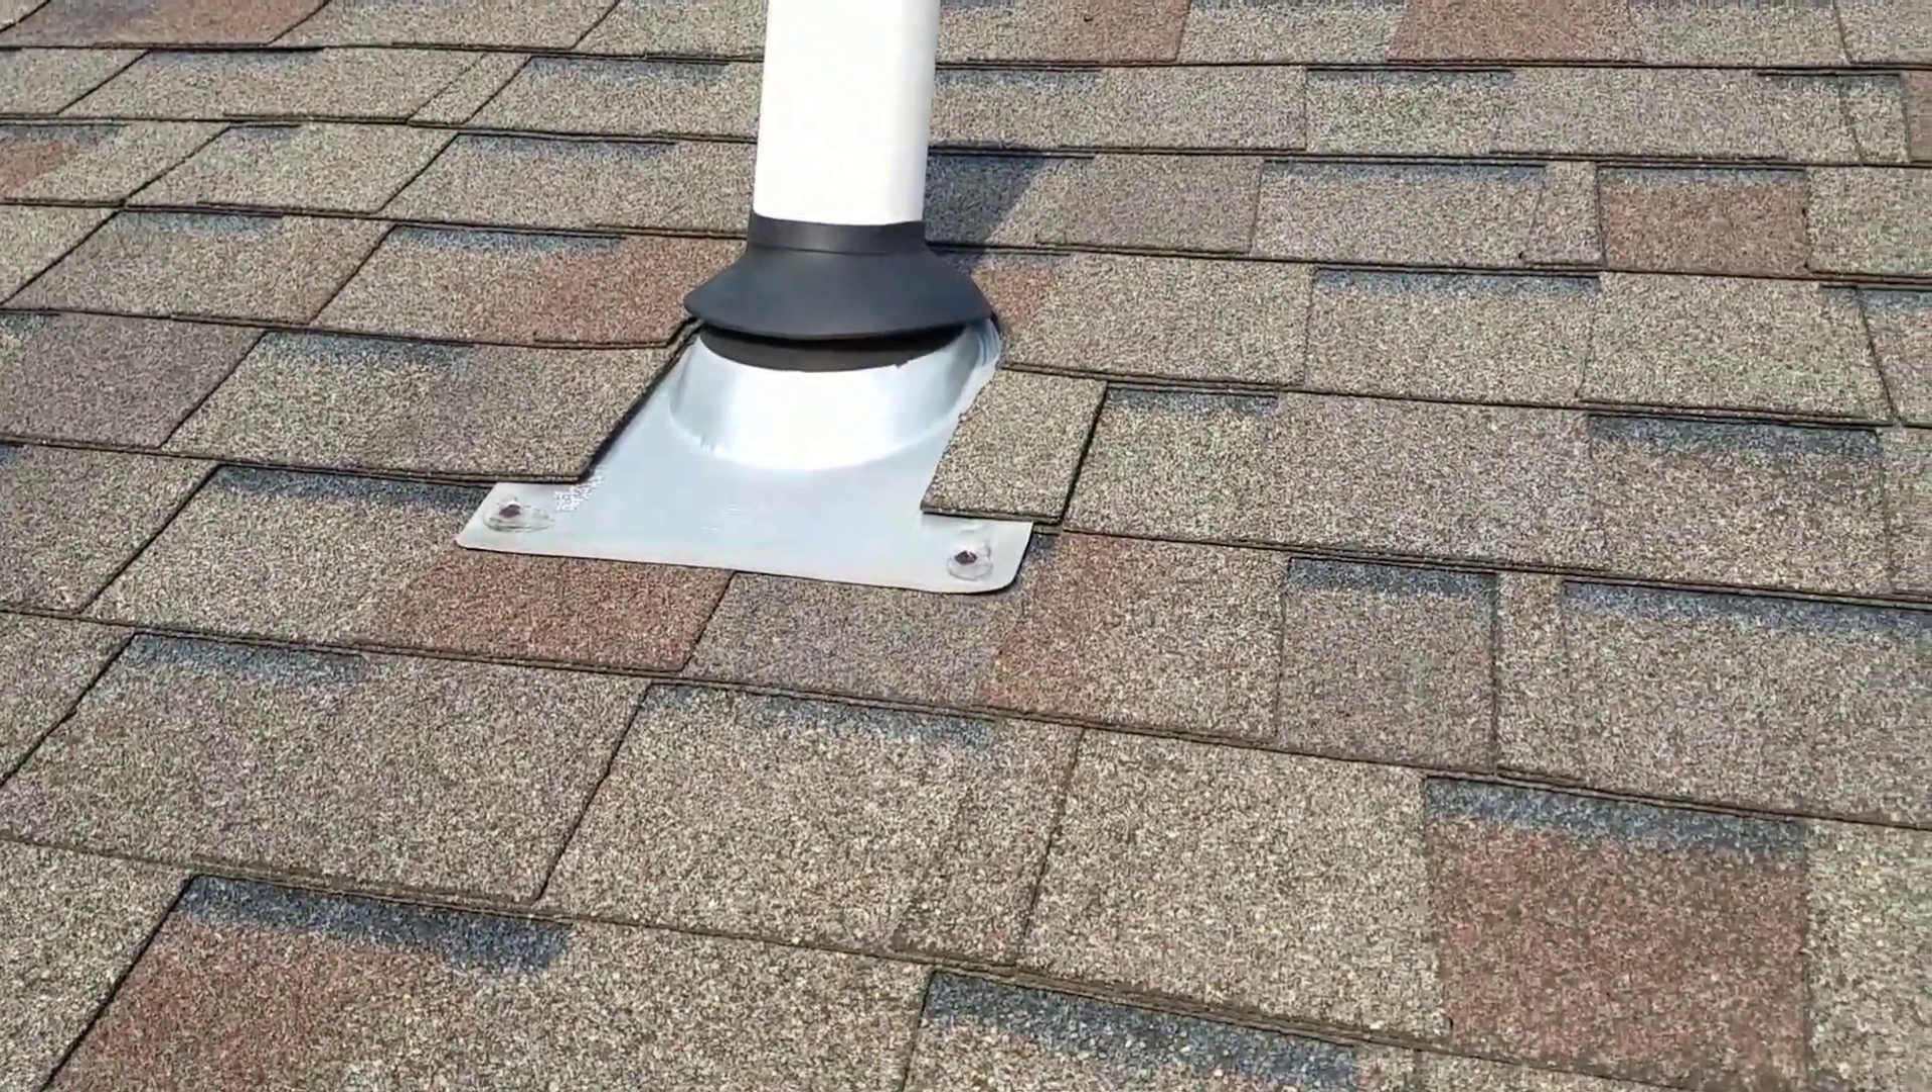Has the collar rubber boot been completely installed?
Yes.